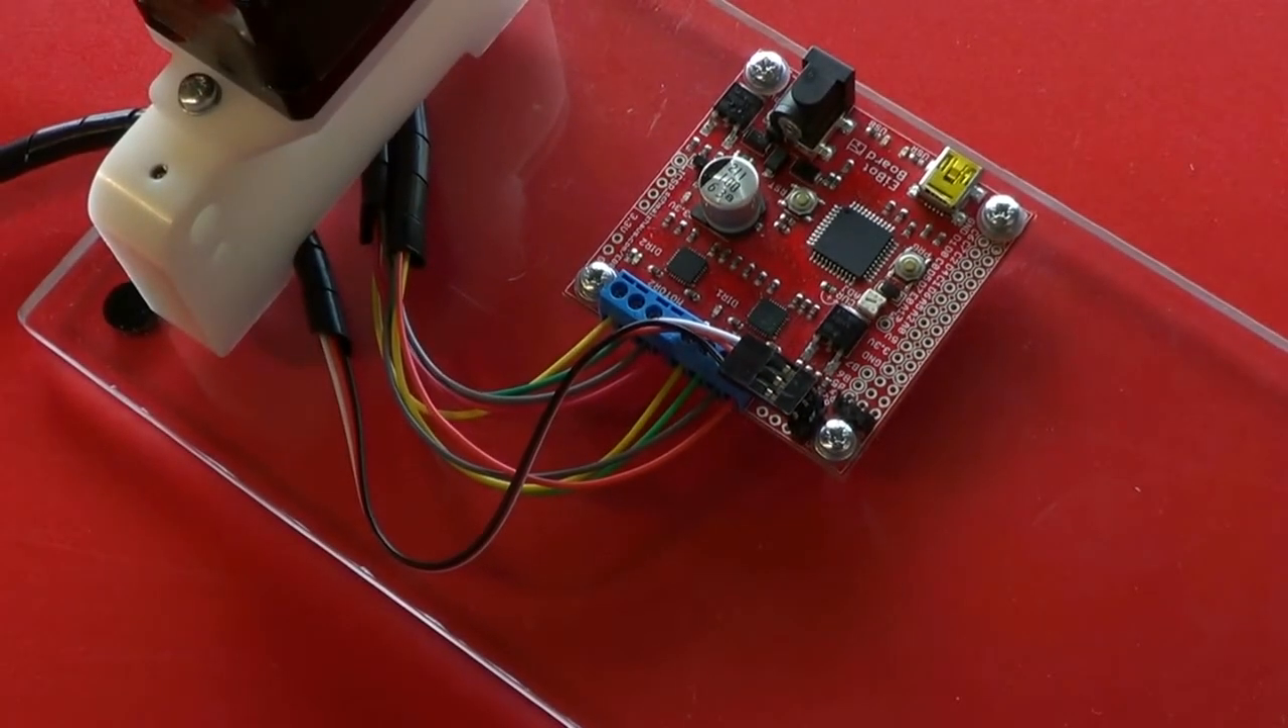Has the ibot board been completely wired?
Yes.